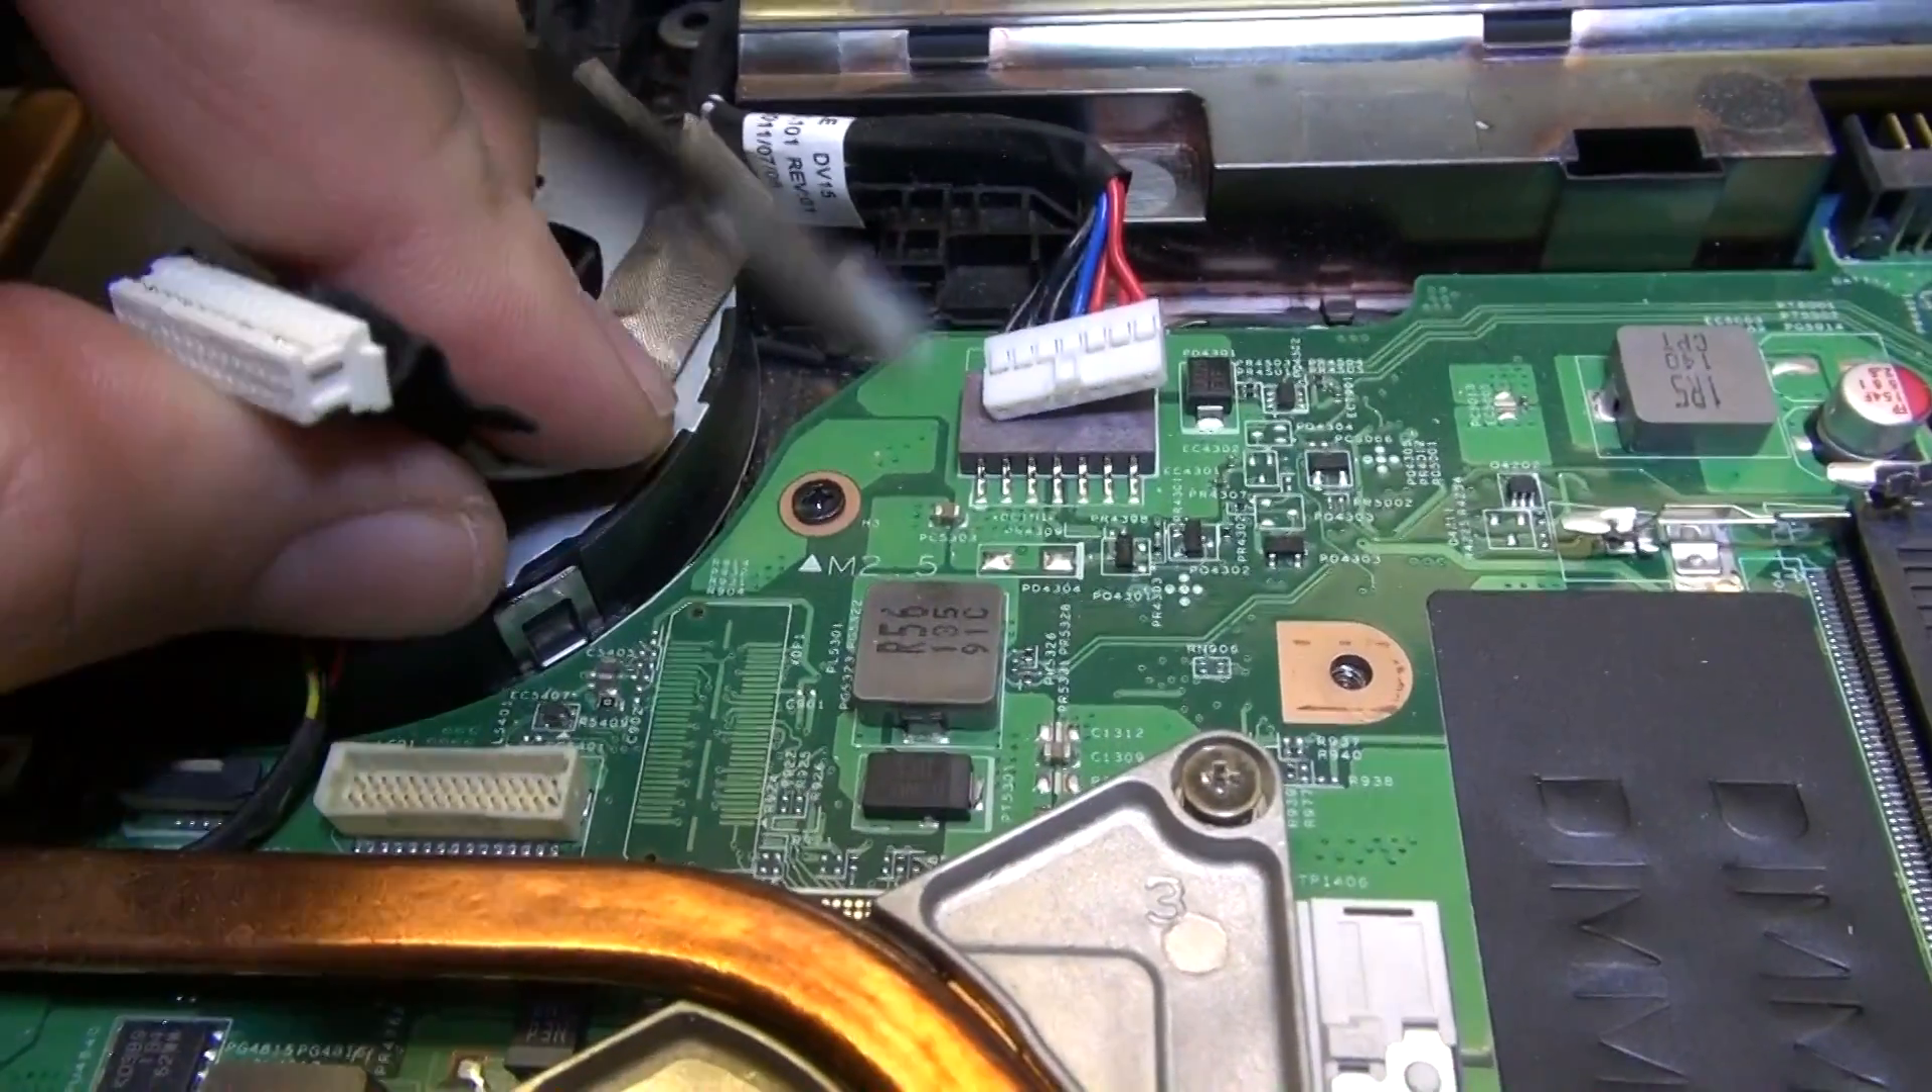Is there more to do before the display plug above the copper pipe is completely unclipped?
No.